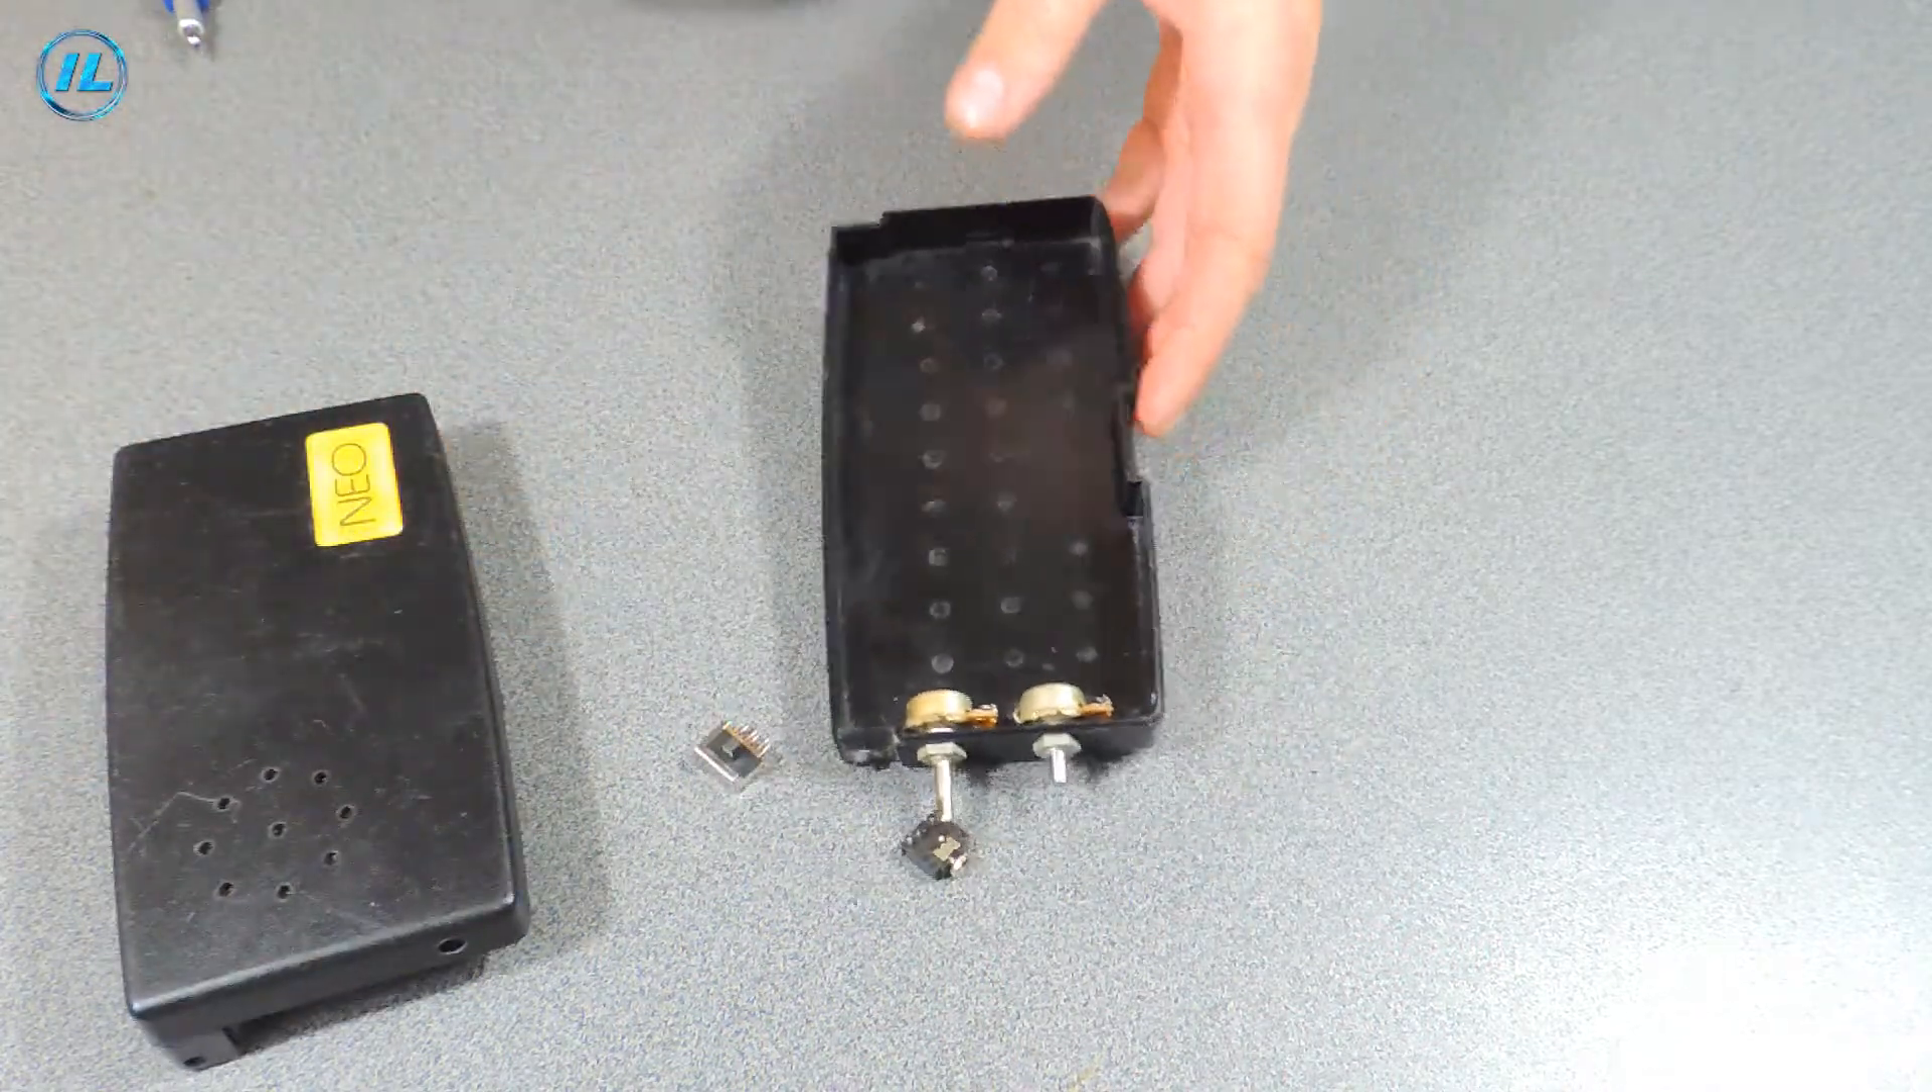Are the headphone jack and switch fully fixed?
No.